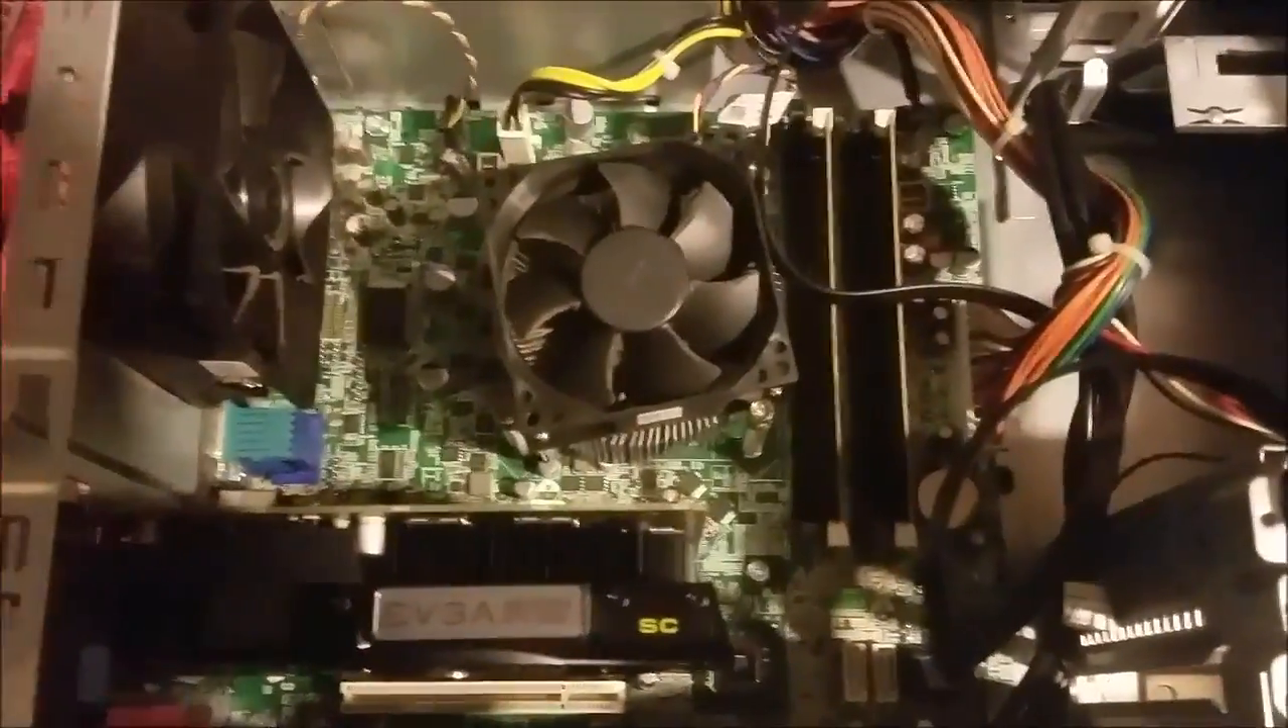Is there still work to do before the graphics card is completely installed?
No.